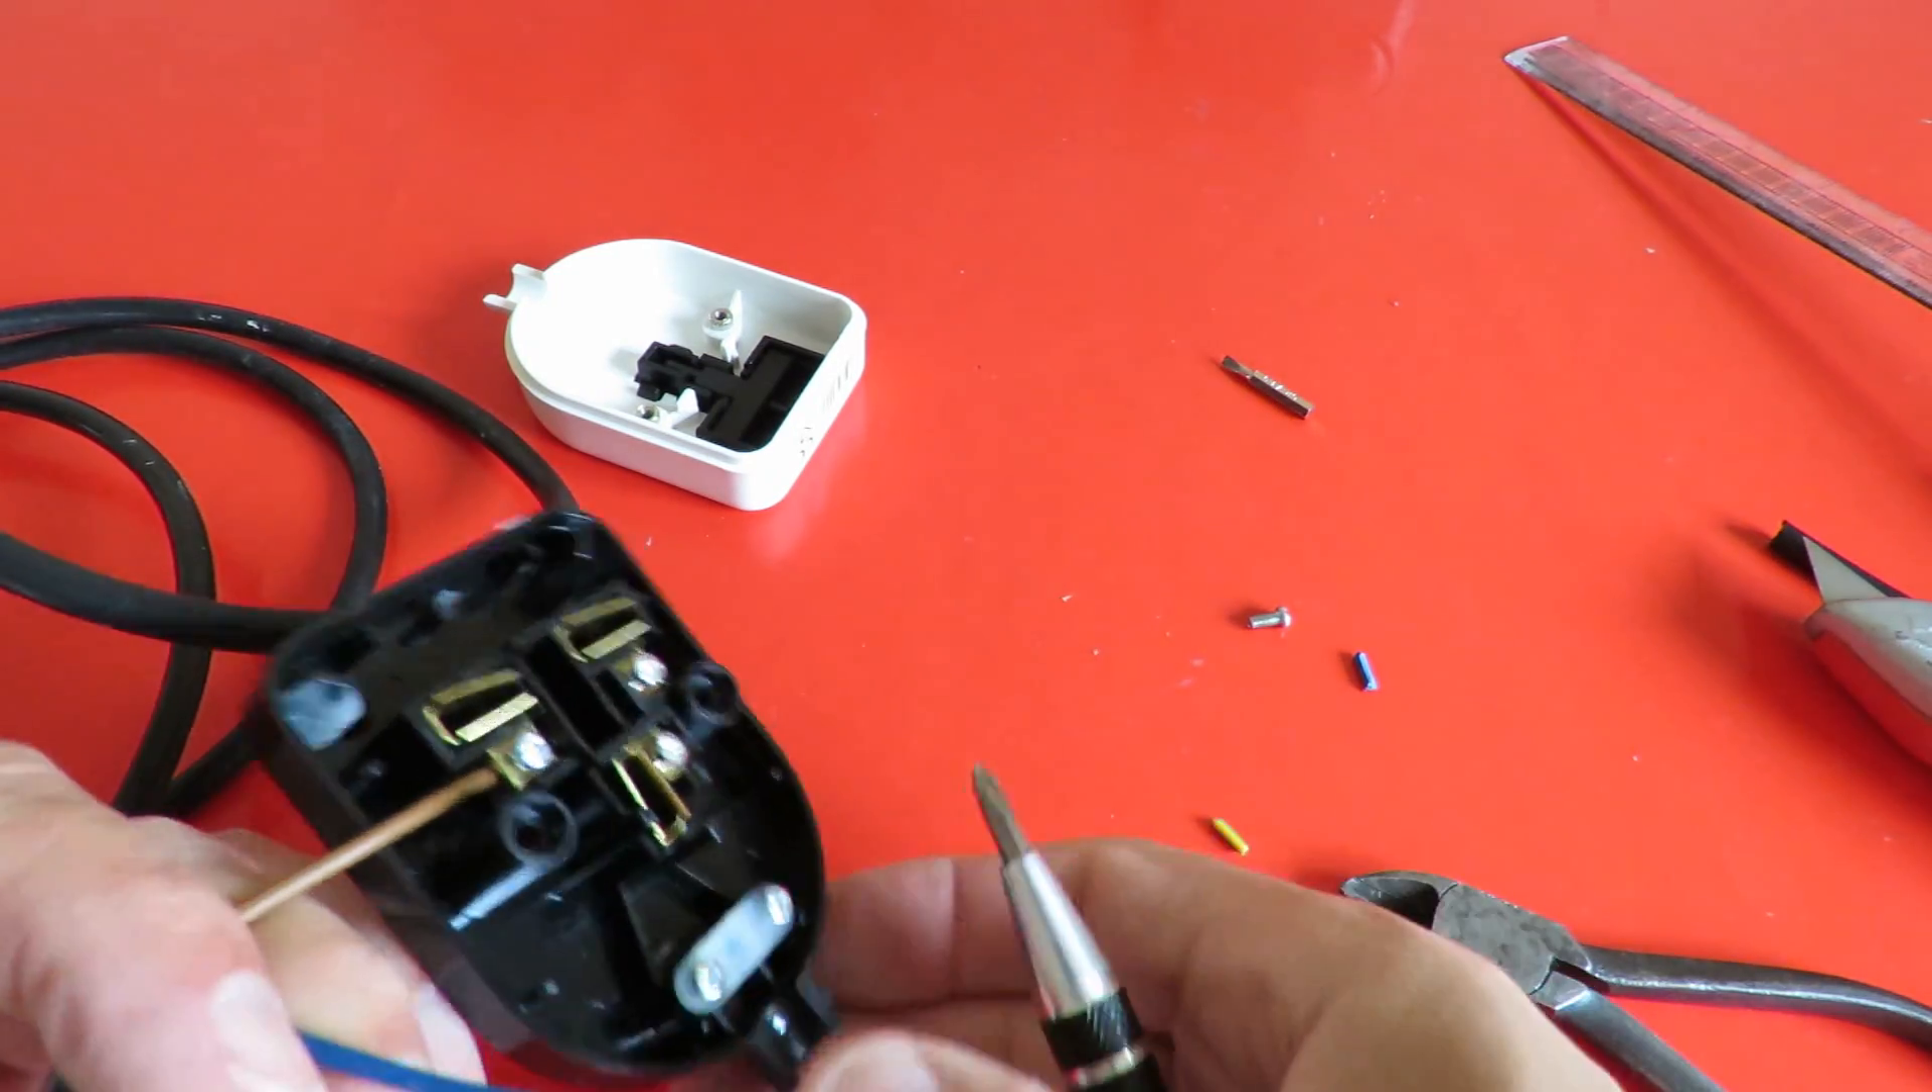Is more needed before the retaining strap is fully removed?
Yes.